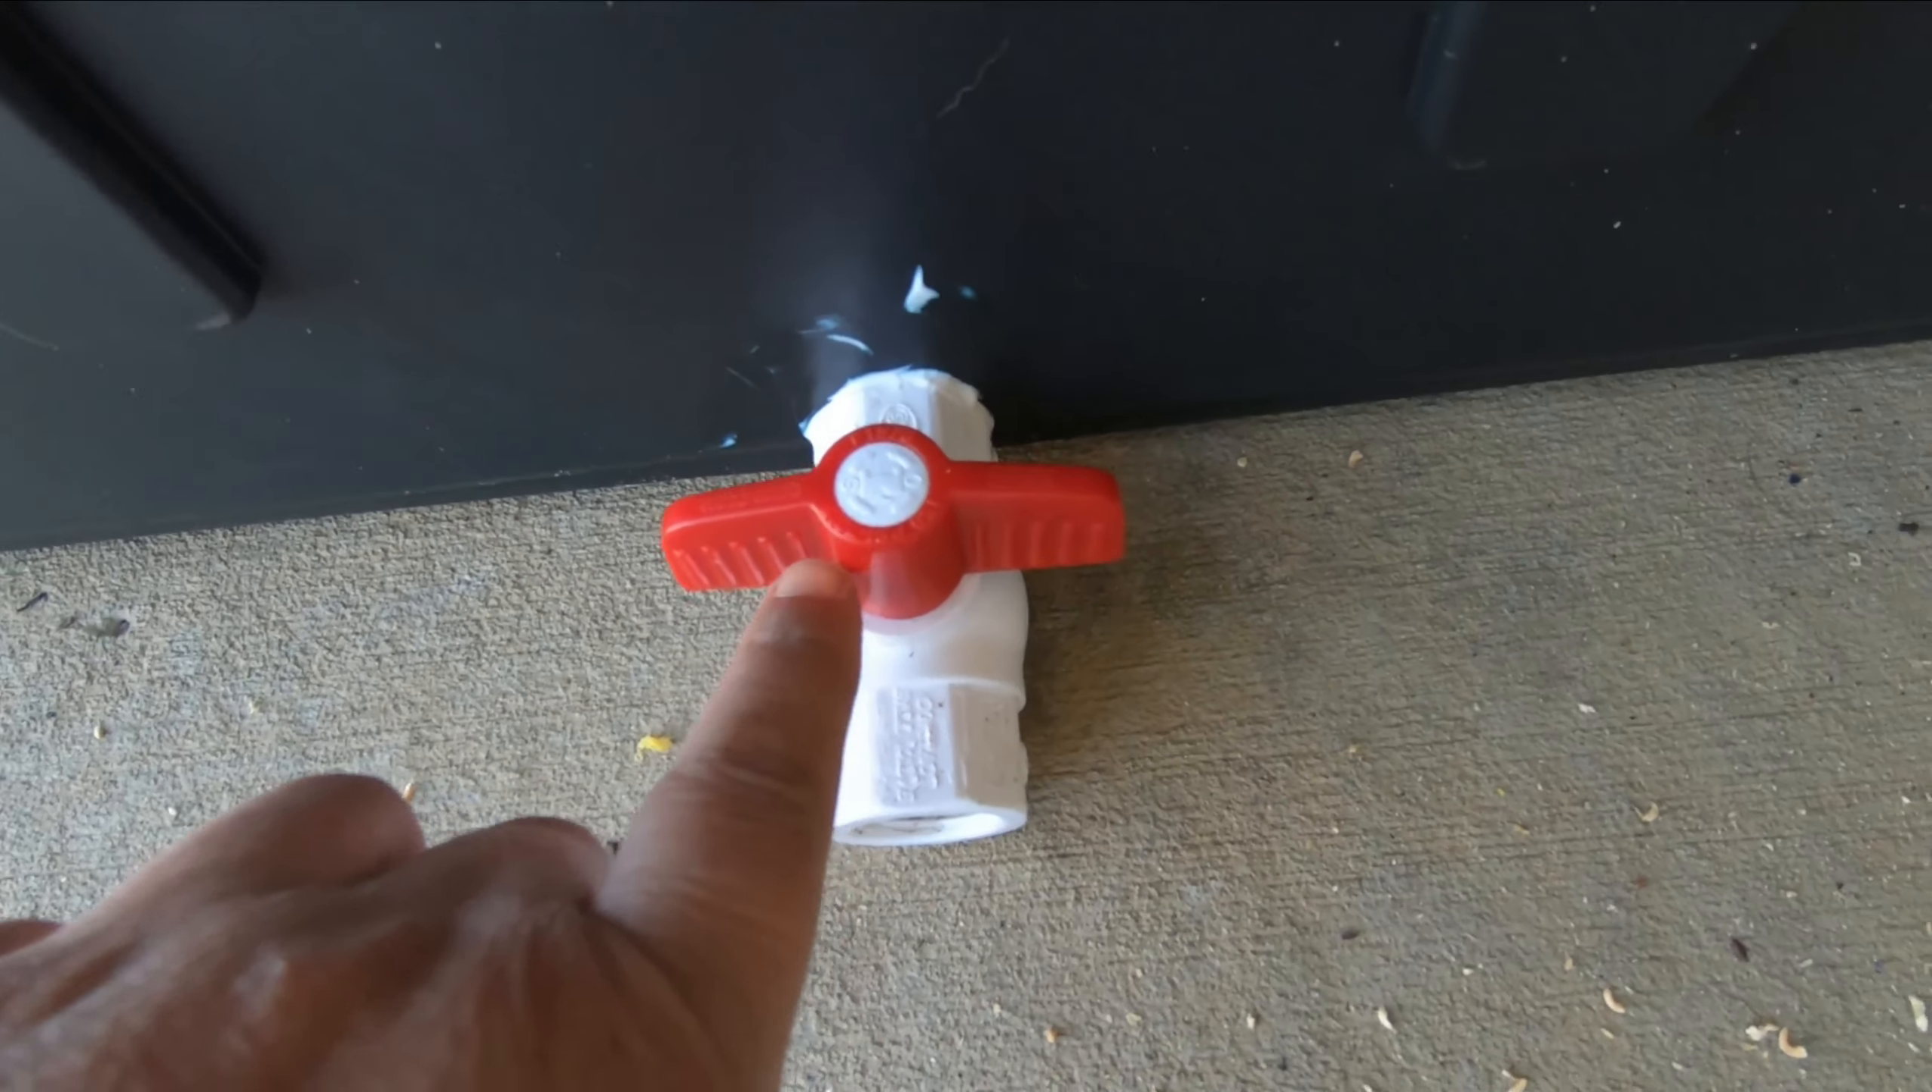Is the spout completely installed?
Yes.